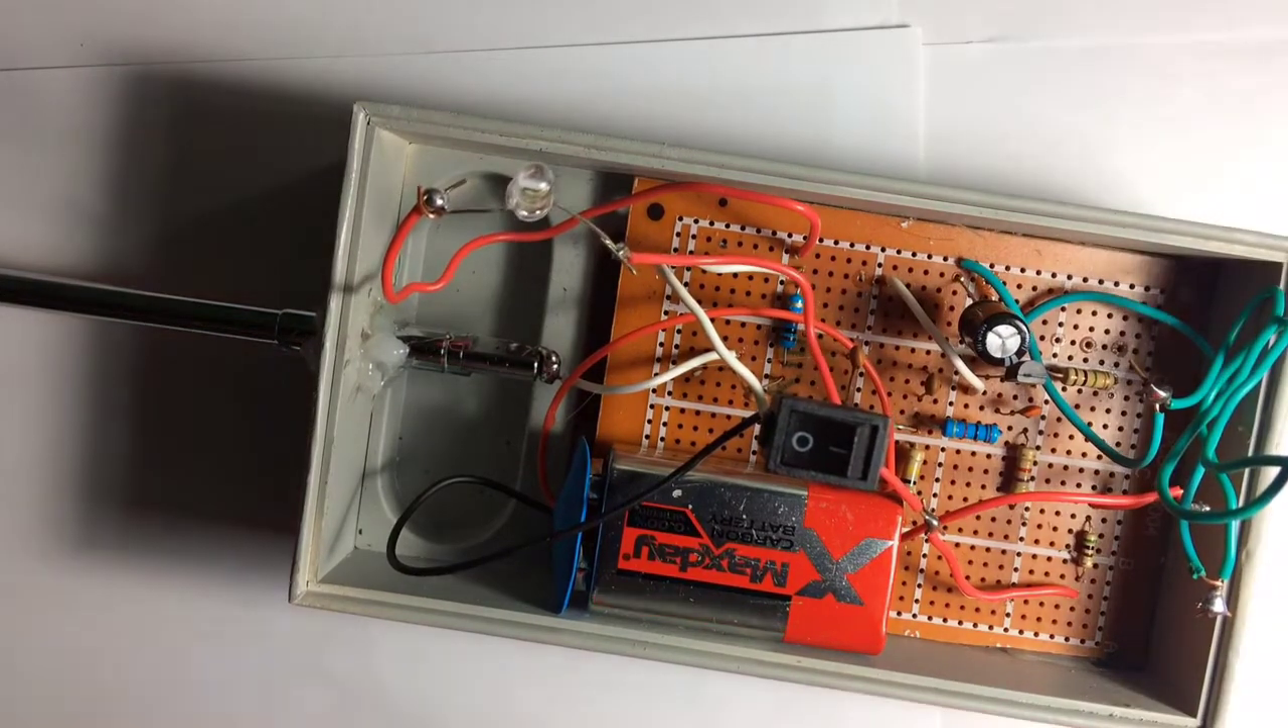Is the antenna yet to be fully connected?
No.